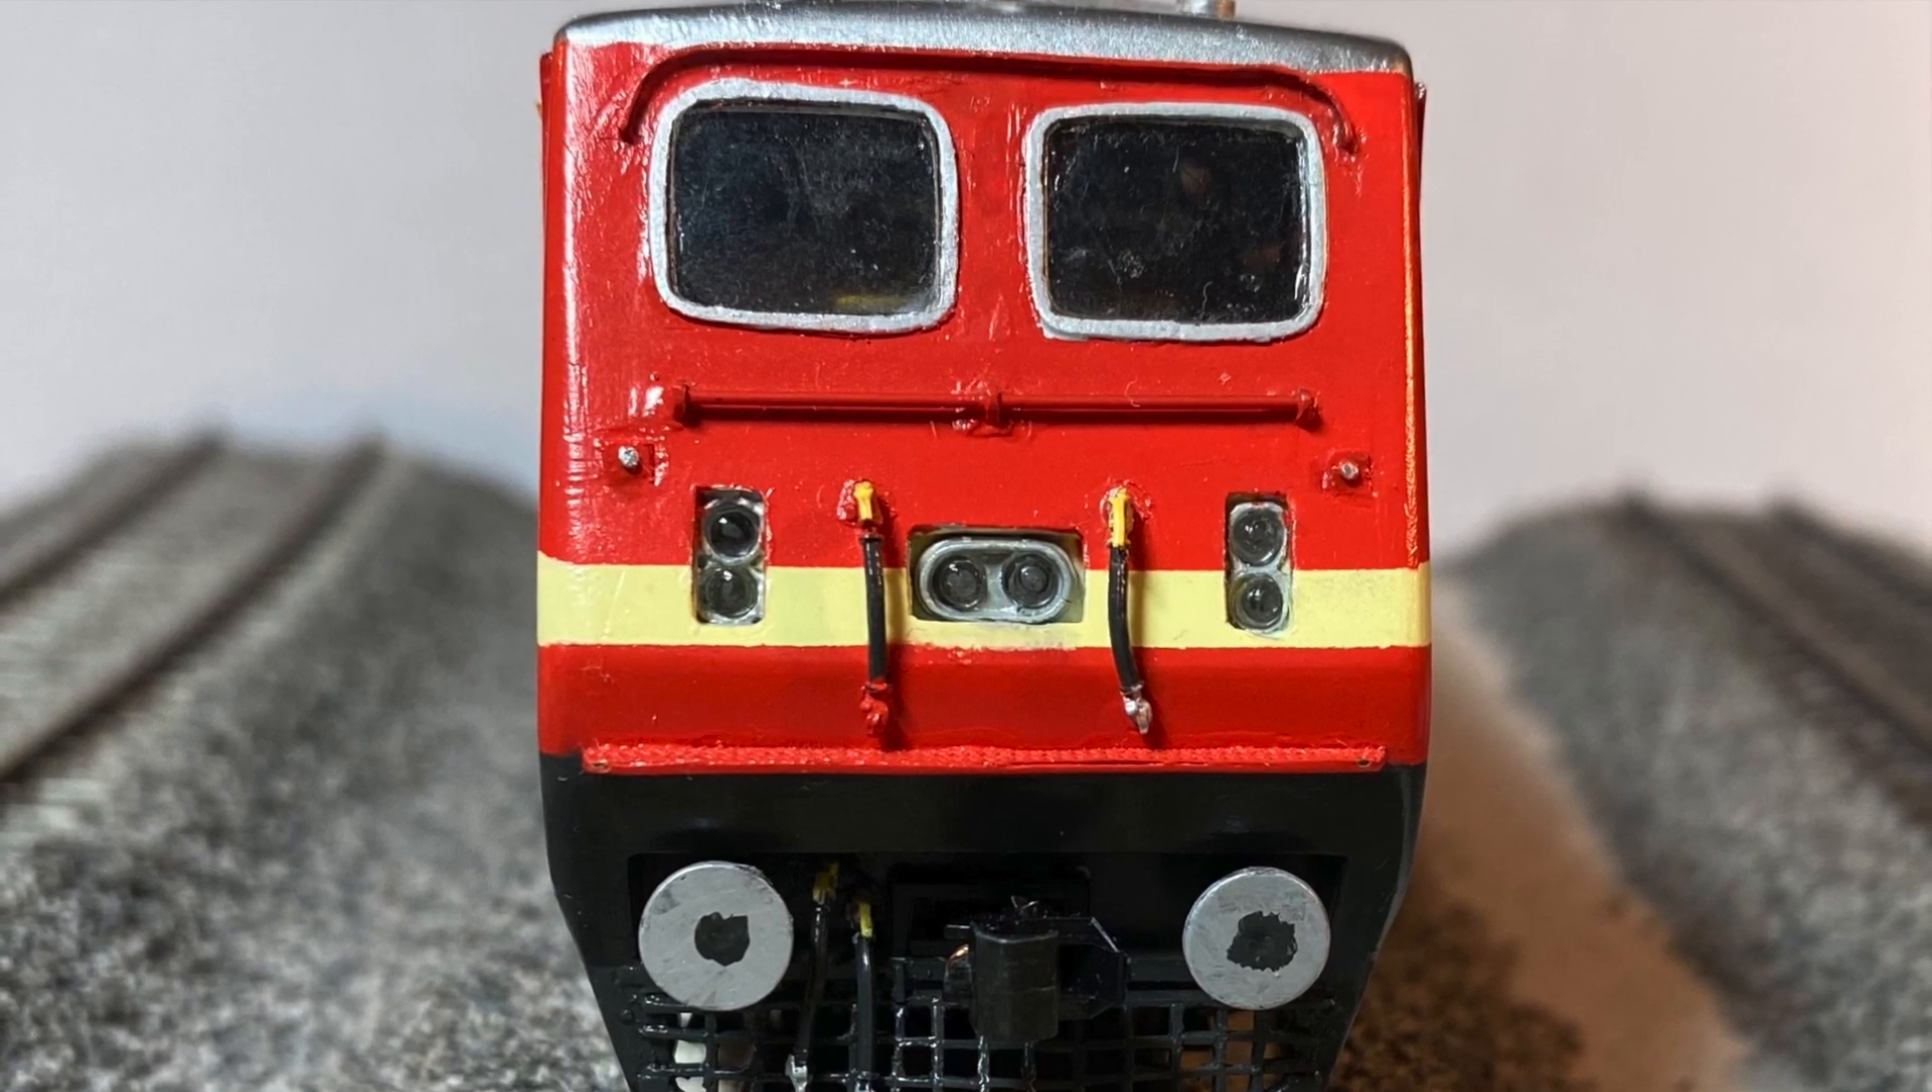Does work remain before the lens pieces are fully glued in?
No.